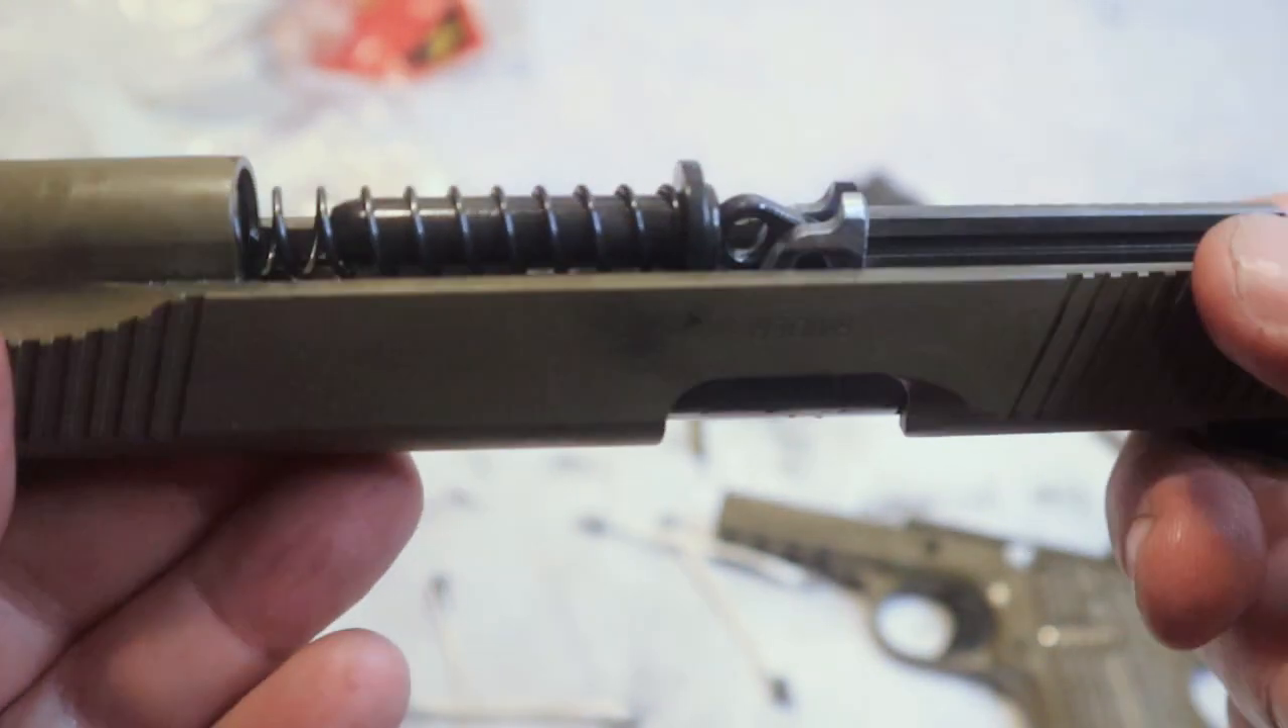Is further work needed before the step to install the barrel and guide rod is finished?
No.